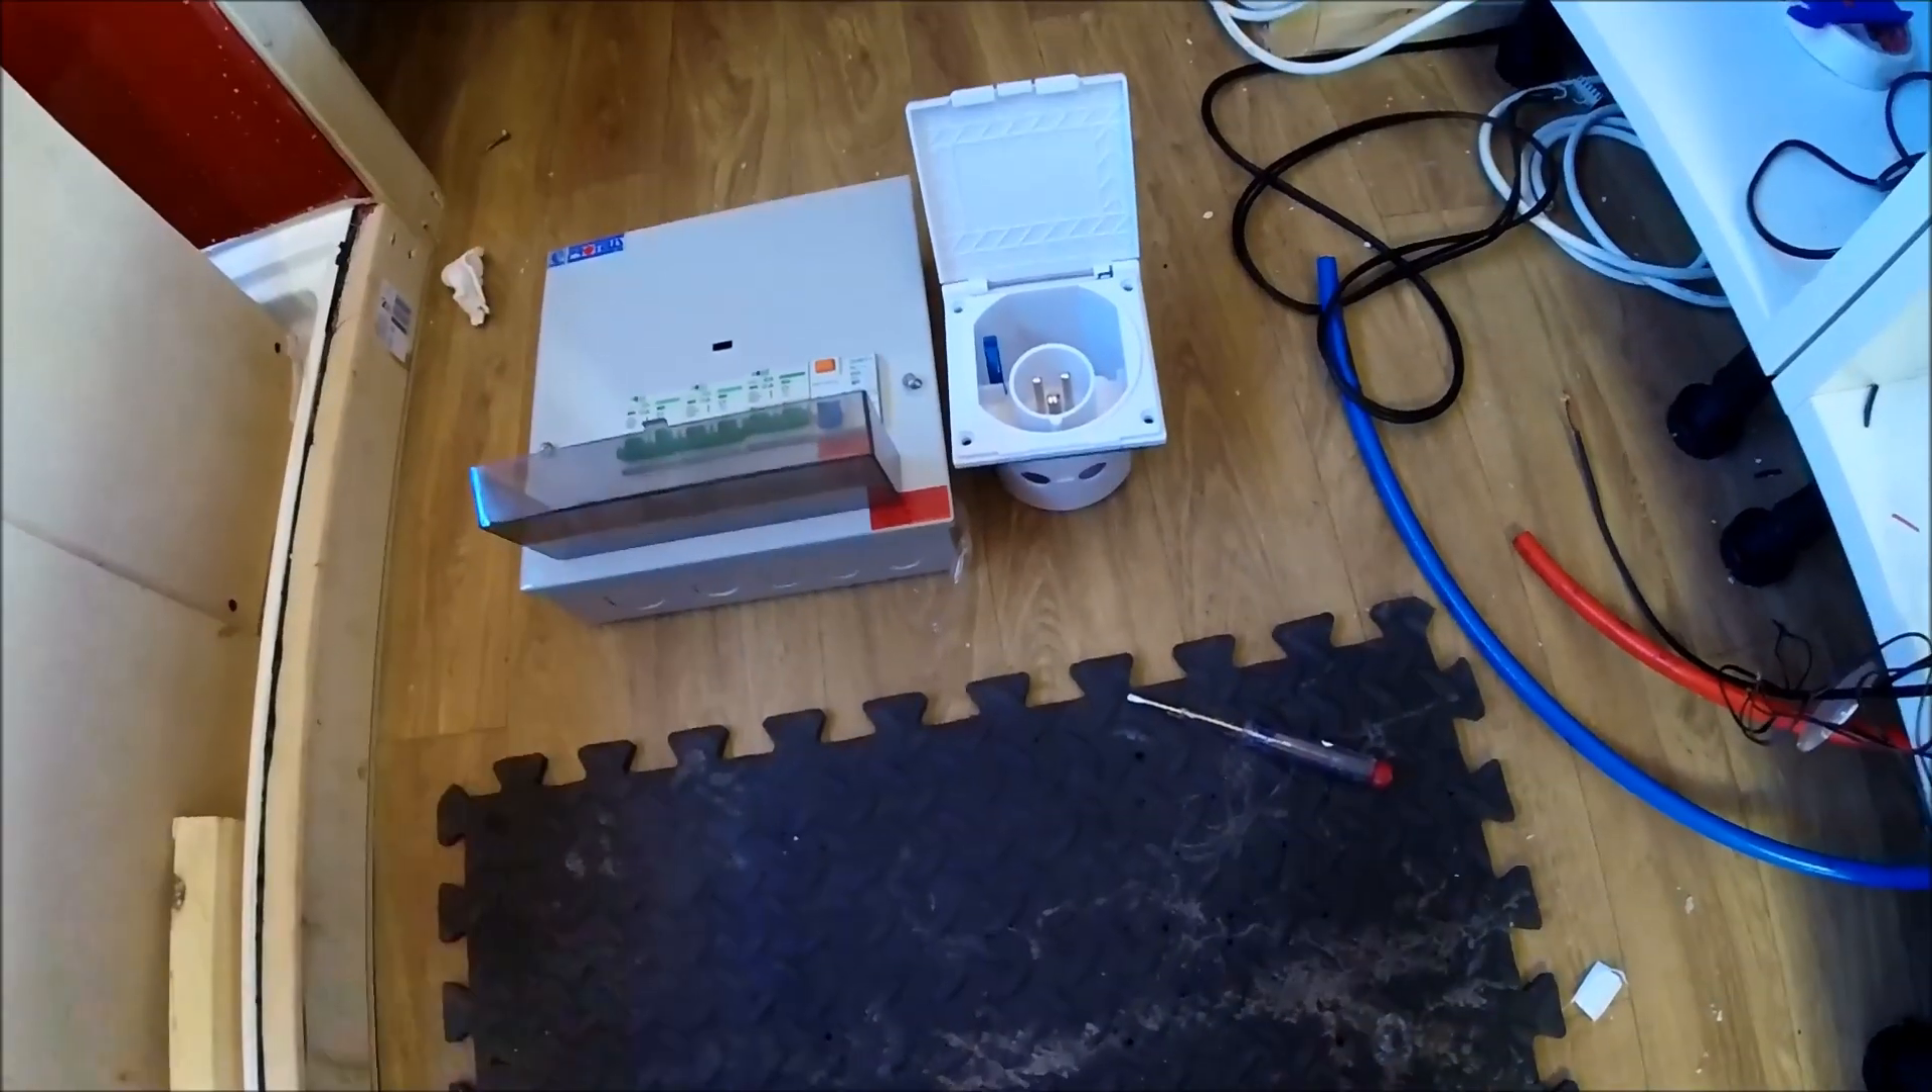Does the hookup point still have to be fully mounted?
Yes.